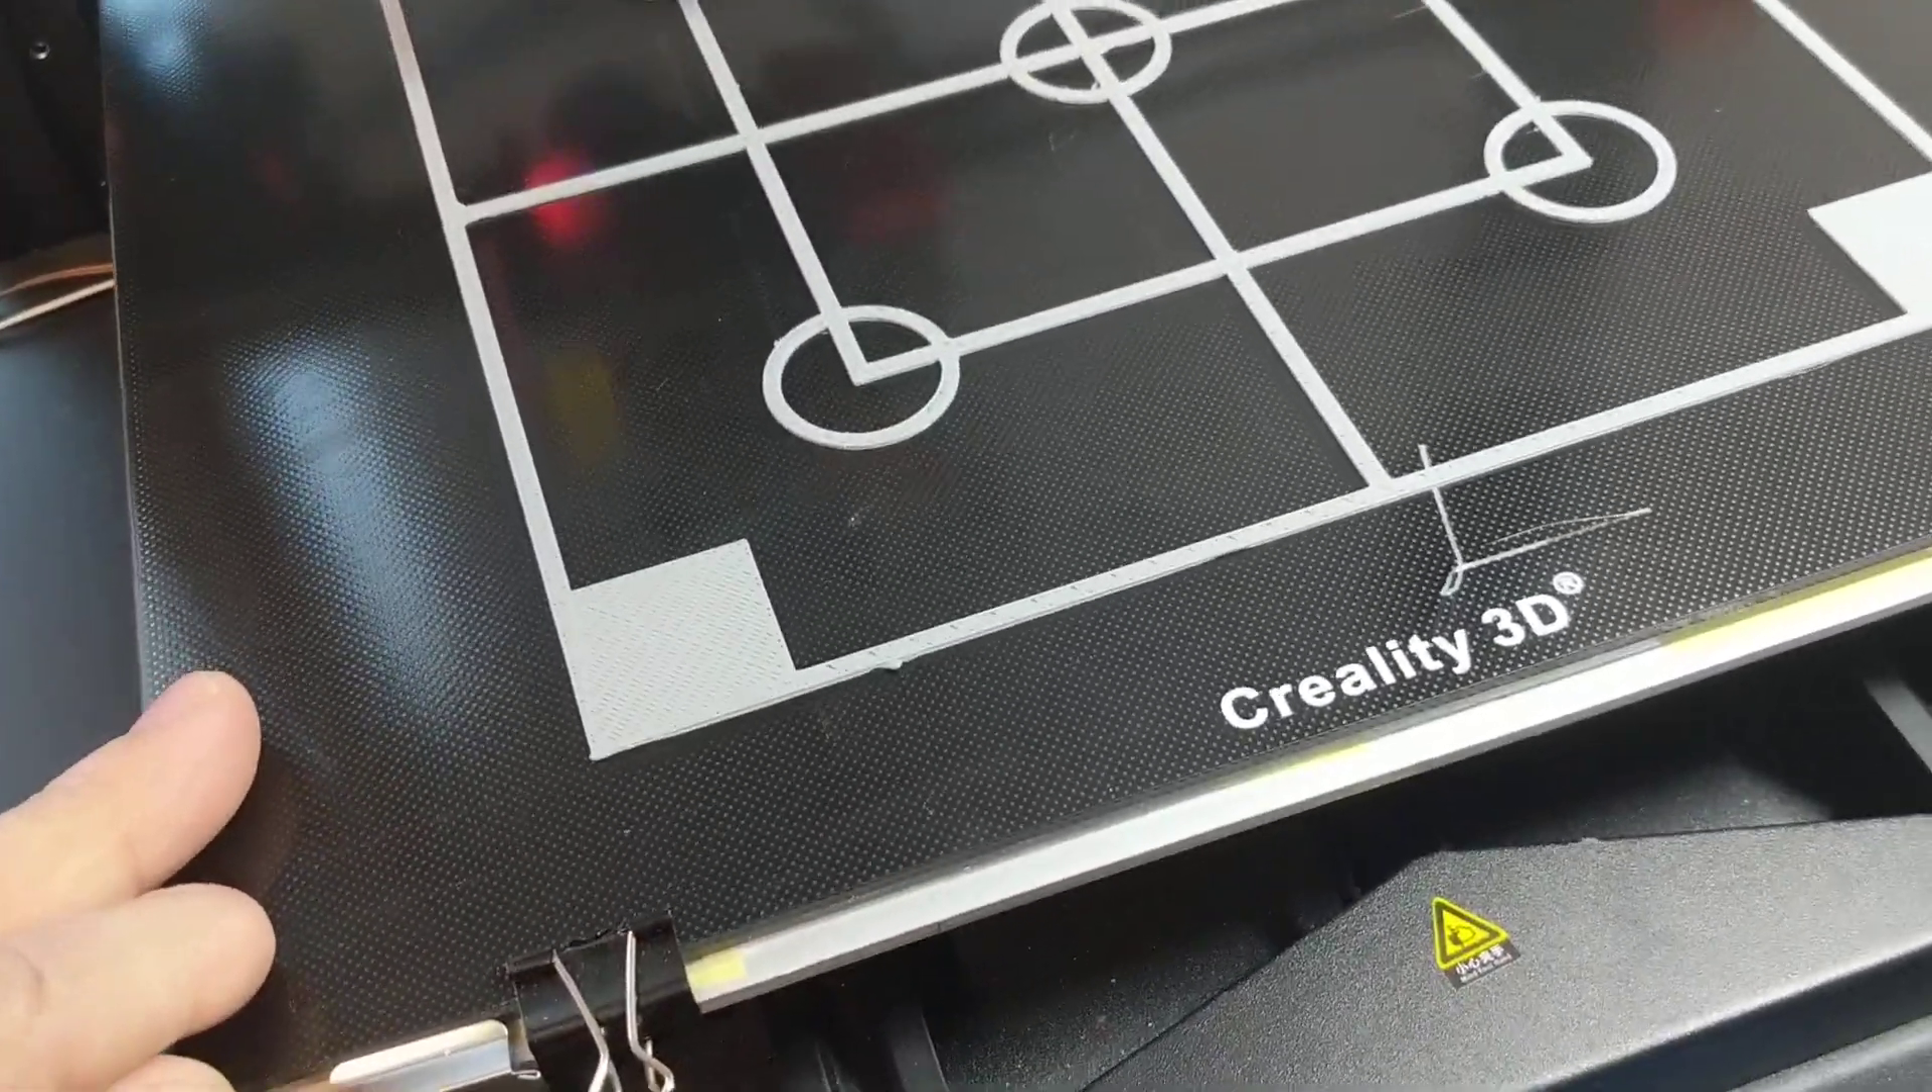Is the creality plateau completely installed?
Yes.